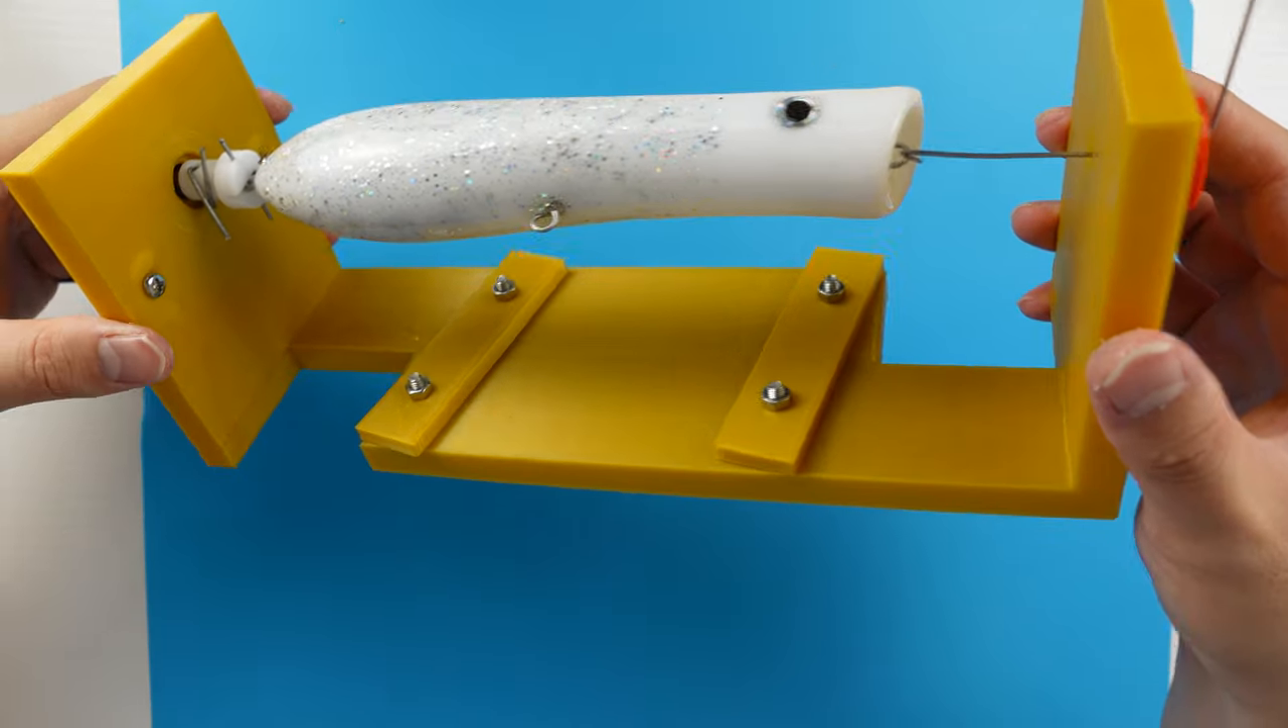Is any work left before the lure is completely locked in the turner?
No.